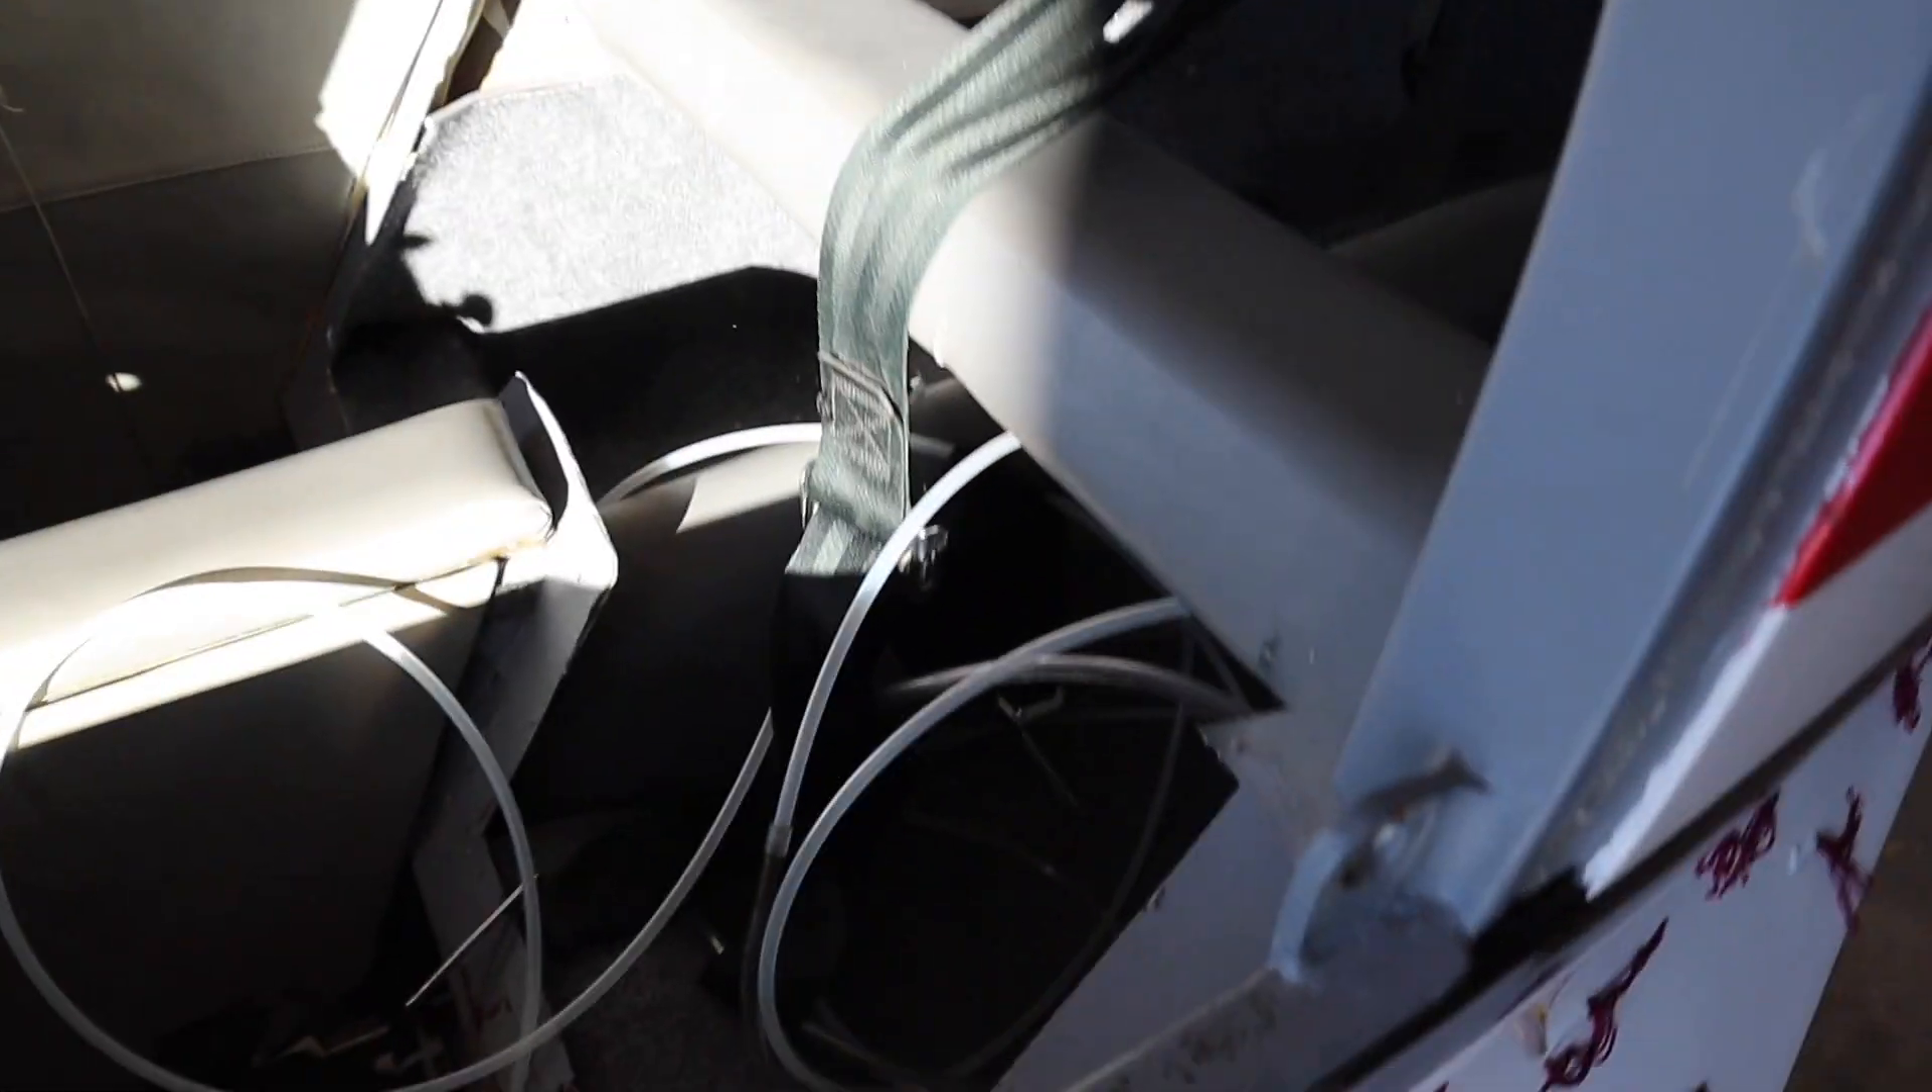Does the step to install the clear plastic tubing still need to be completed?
Yes.